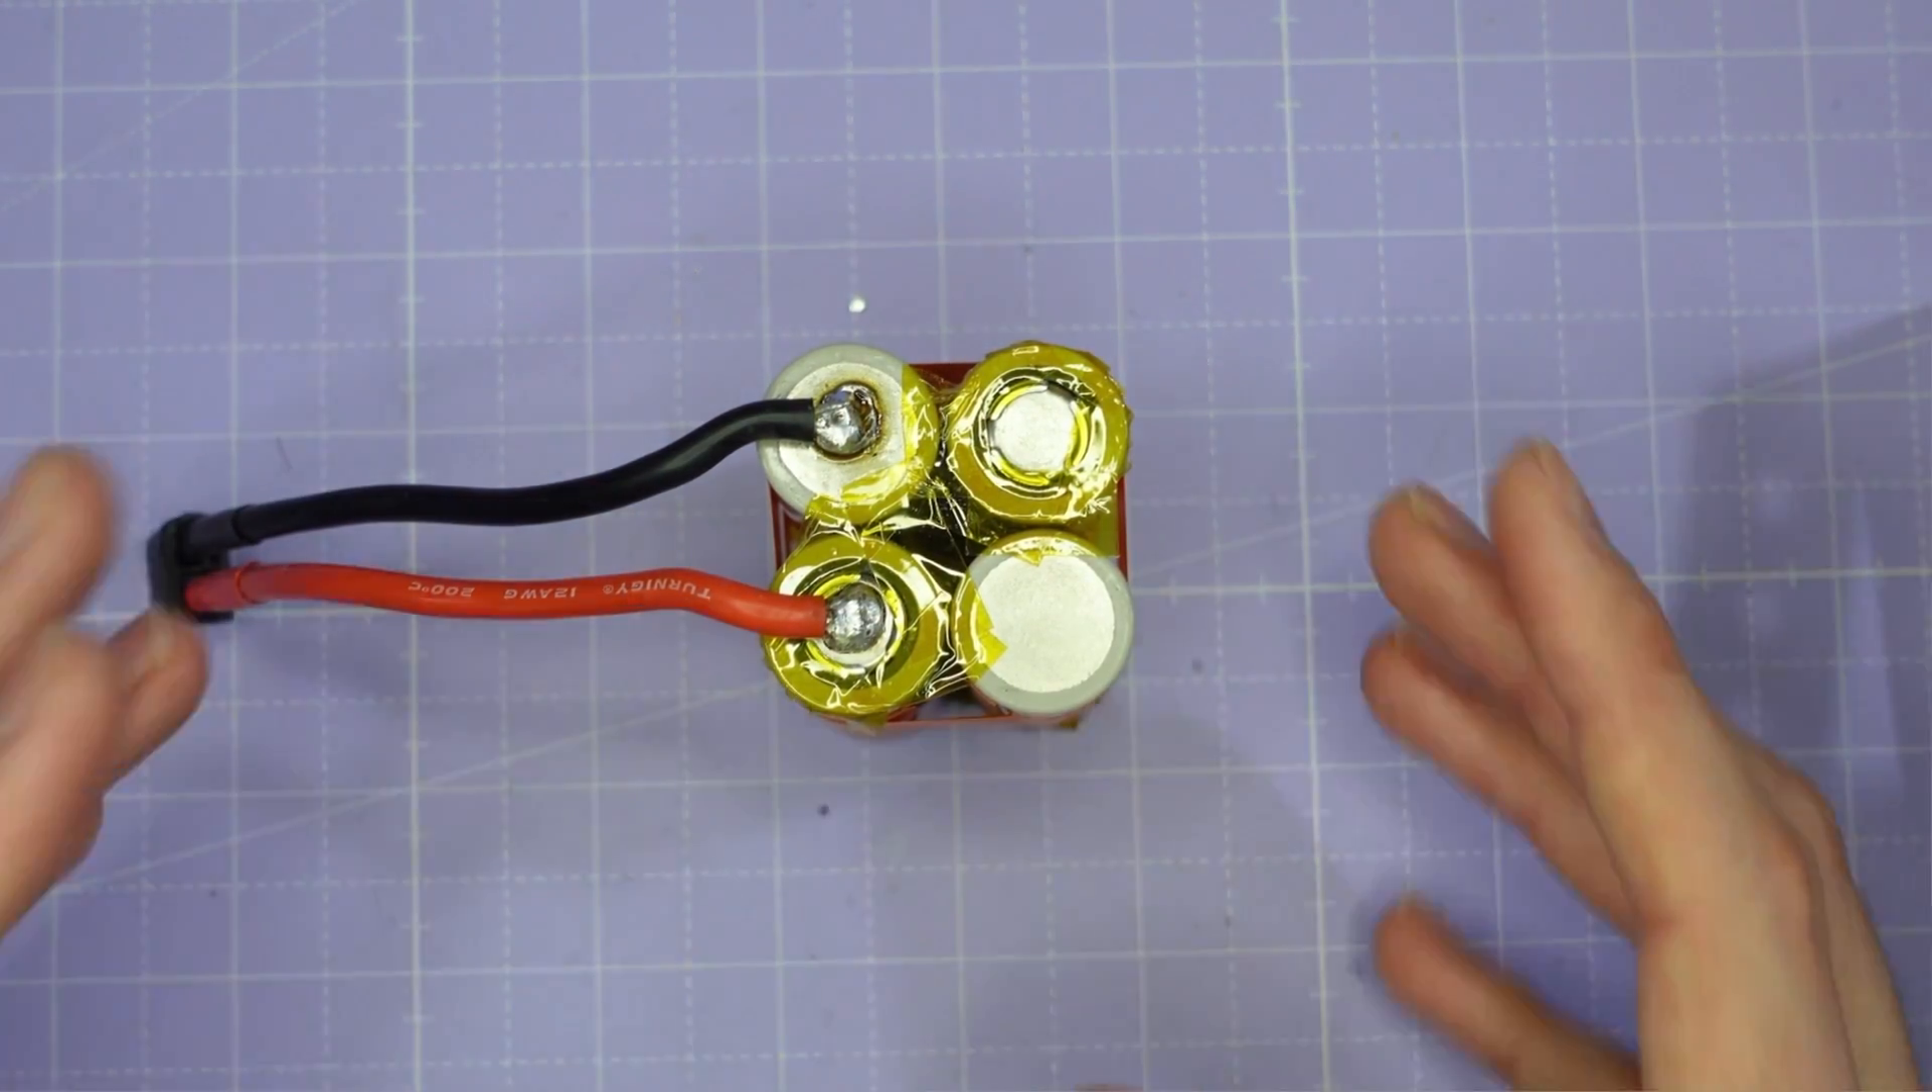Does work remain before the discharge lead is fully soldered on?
No.